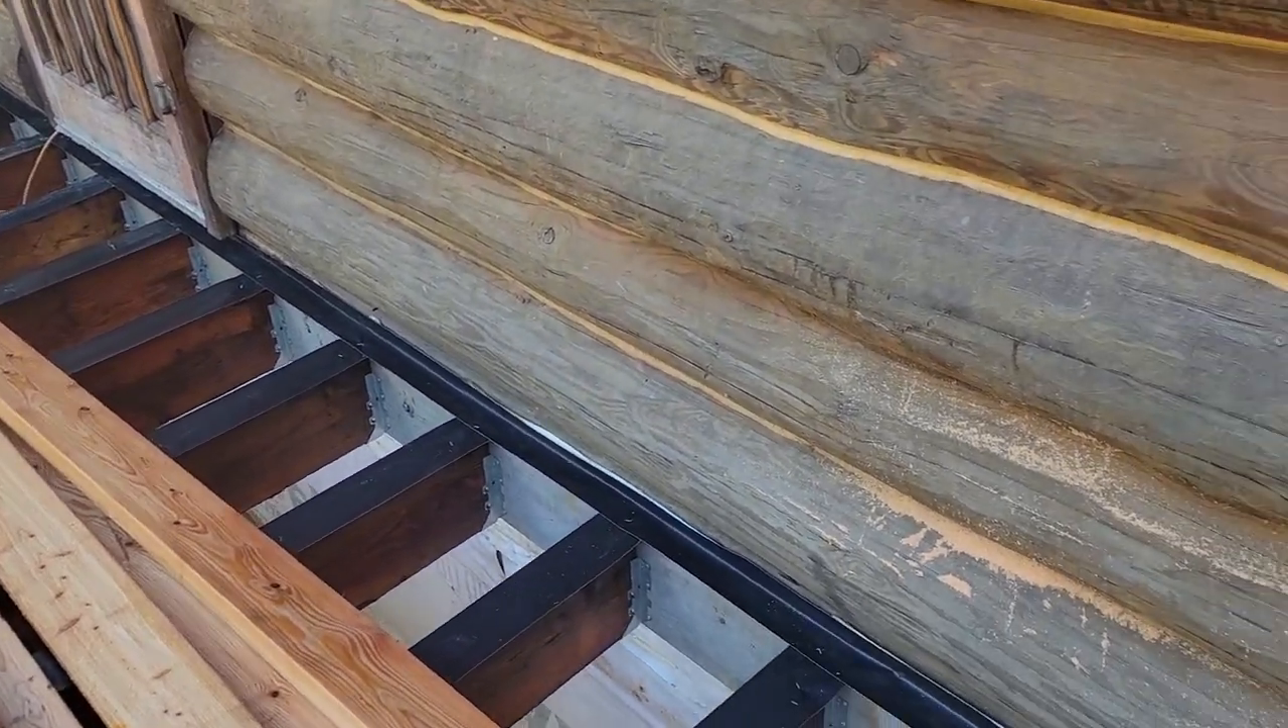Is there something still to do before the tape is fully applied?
No.